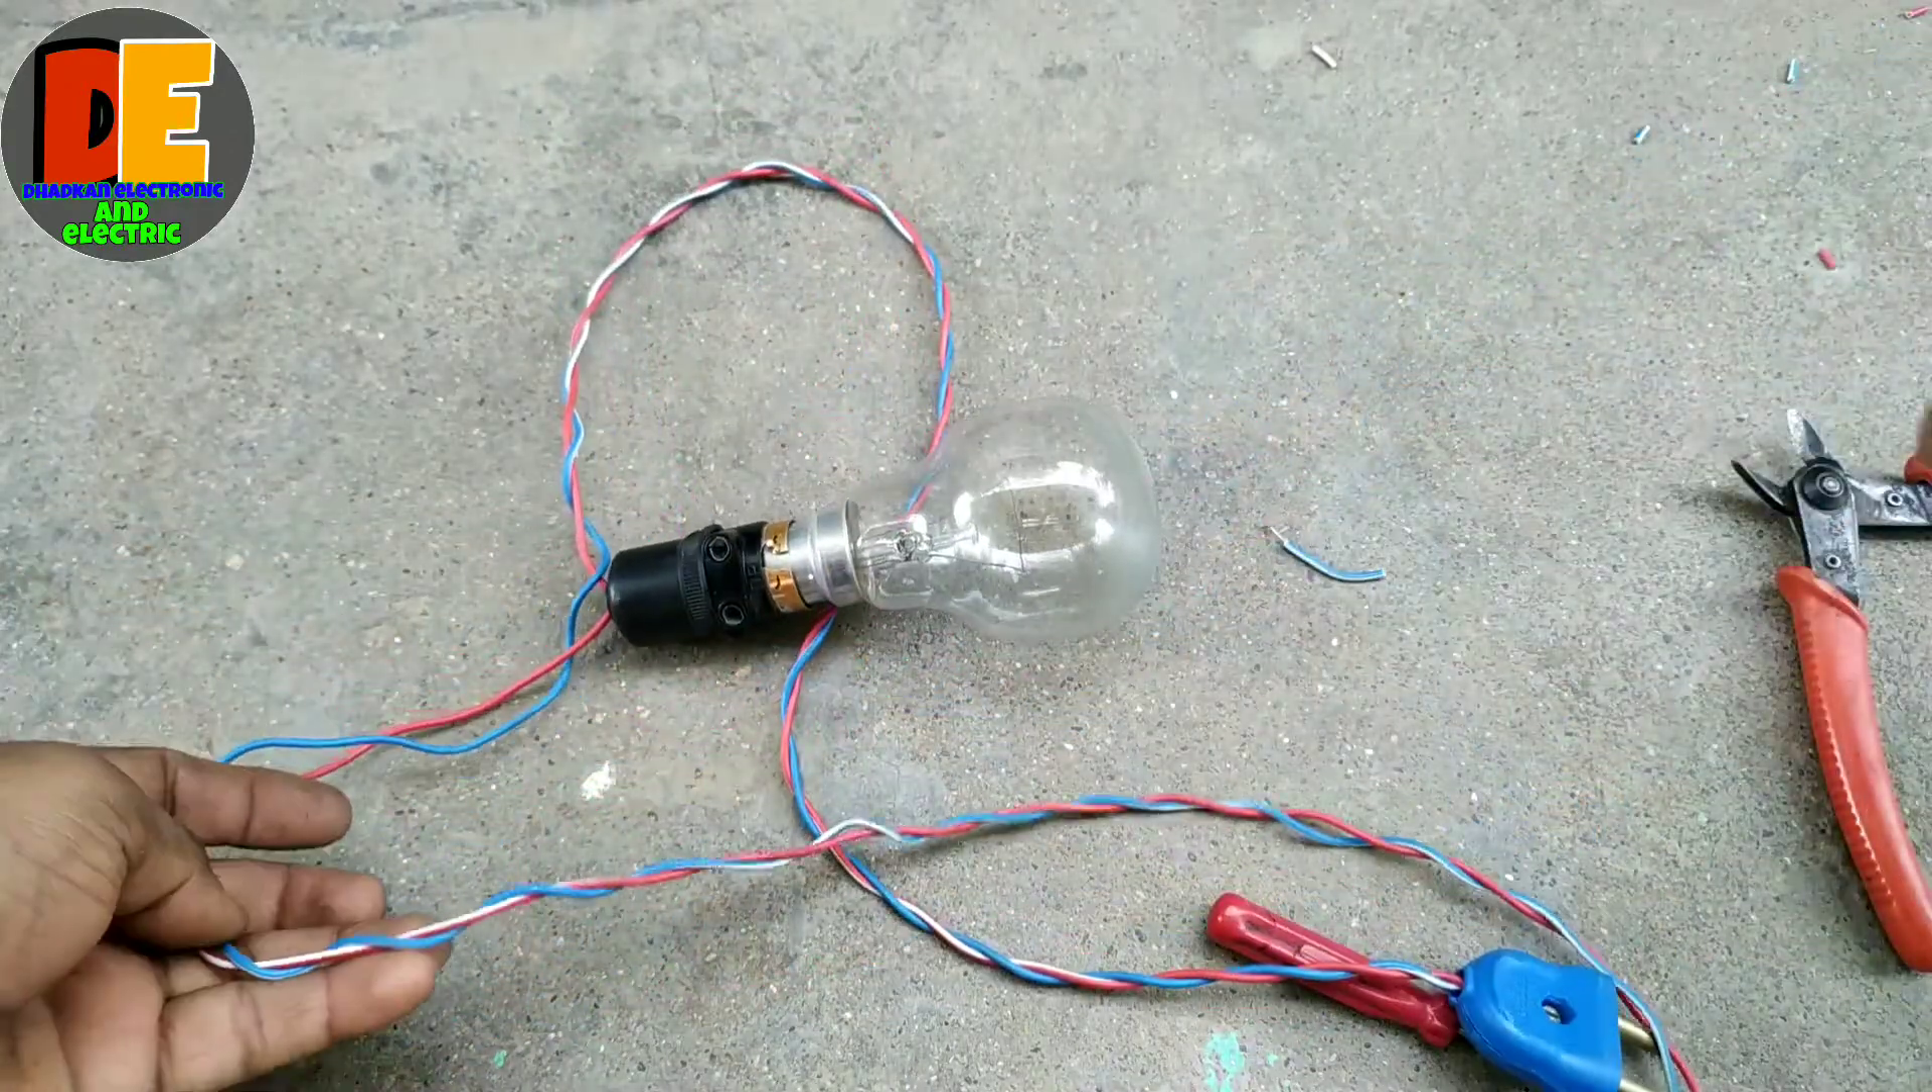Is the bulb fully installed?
Yes.